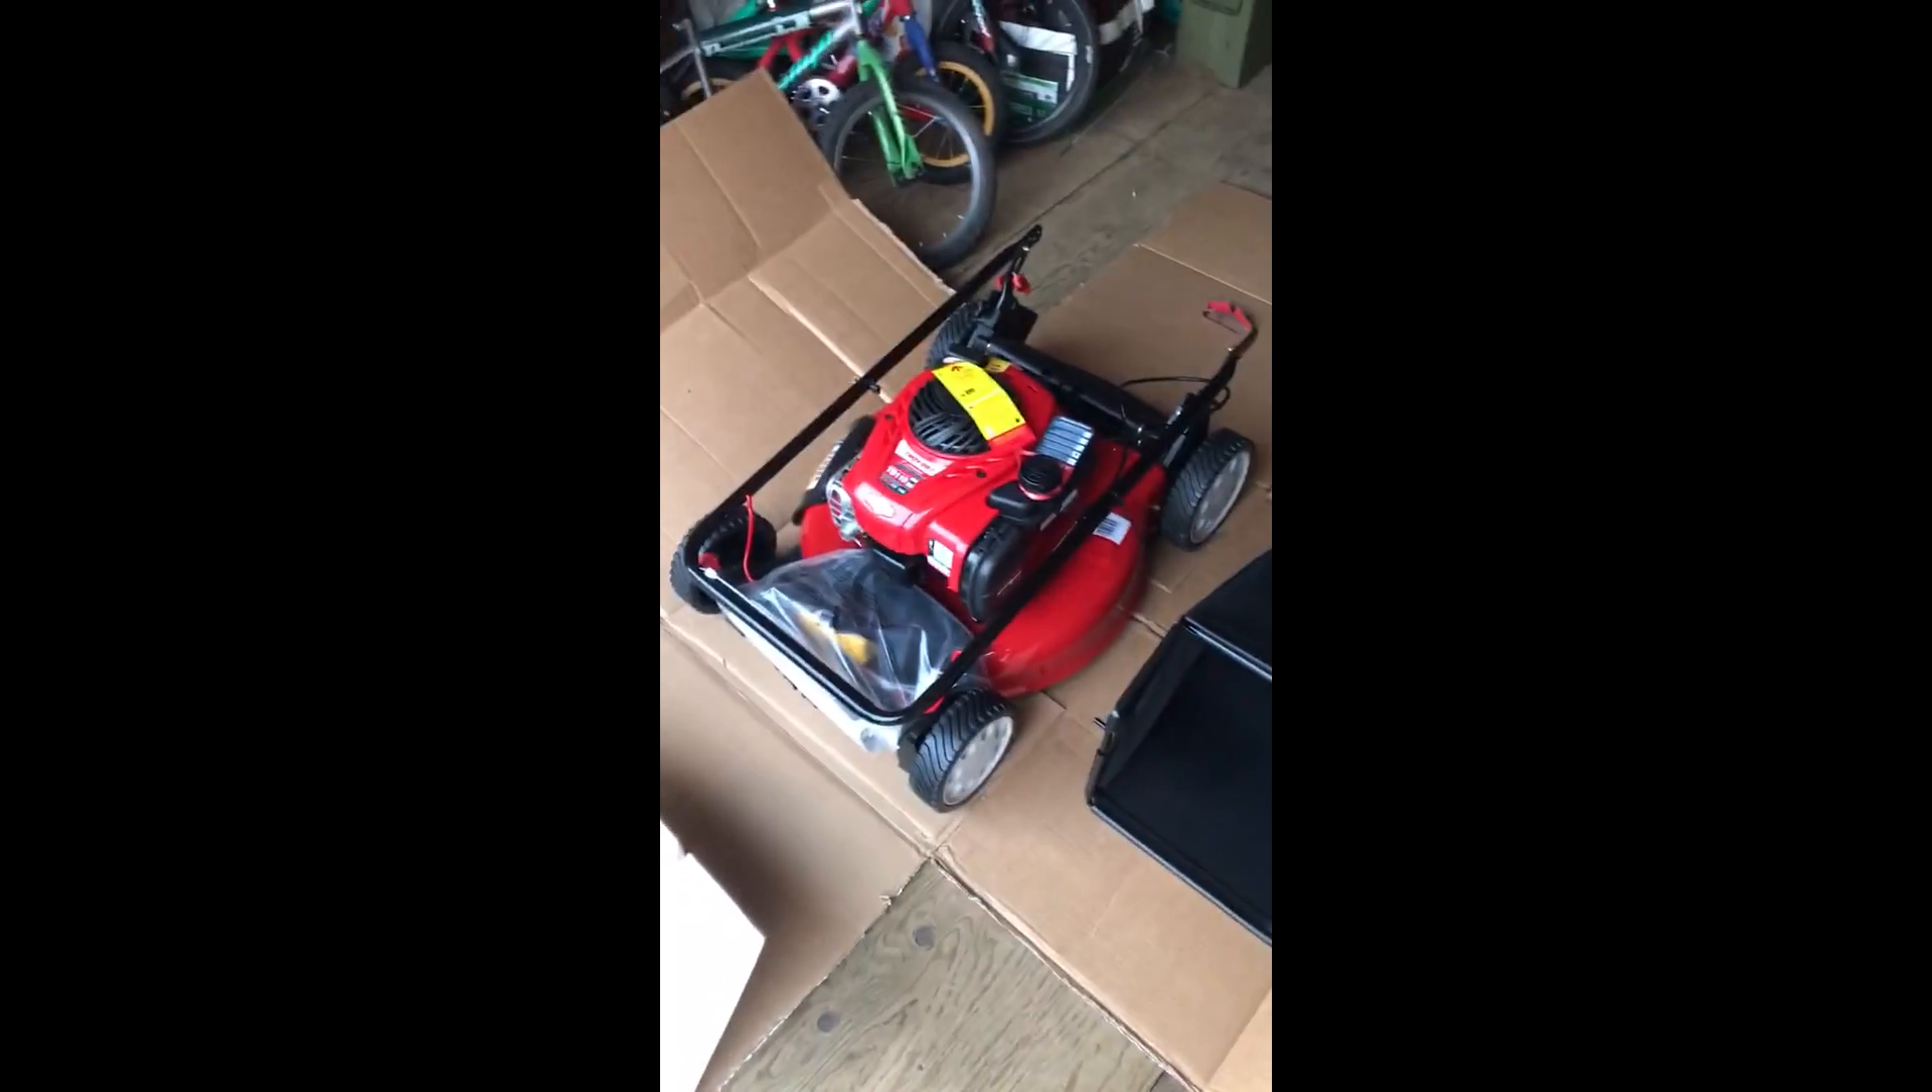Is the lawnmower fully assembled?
No.